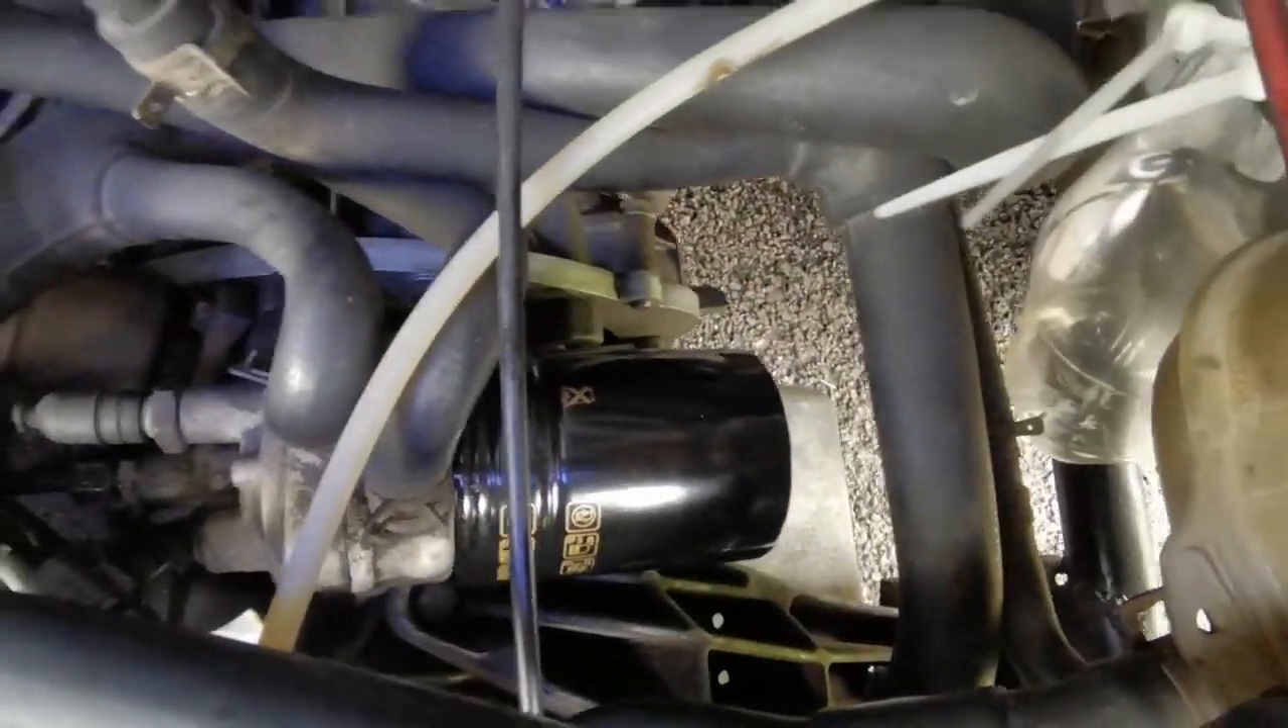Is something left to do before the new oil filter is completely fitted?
No.